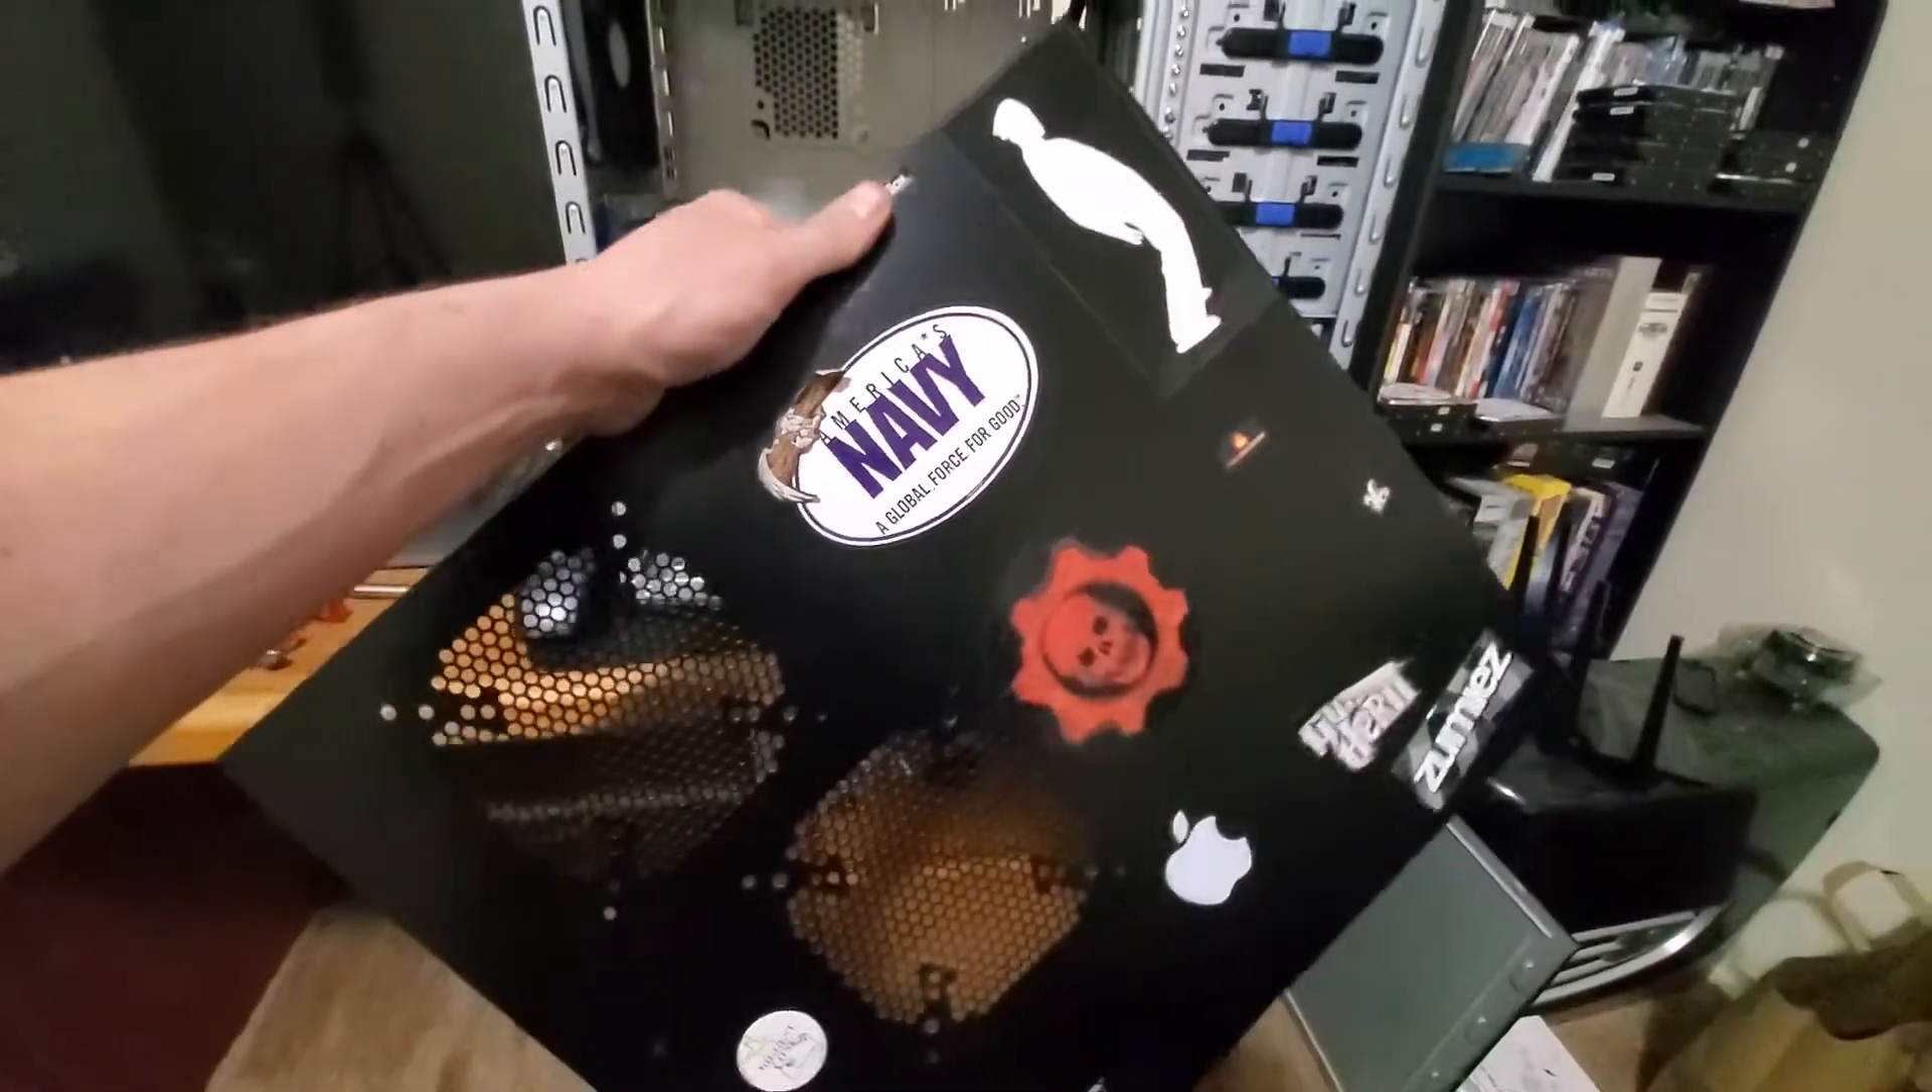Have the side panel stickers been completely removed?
No.